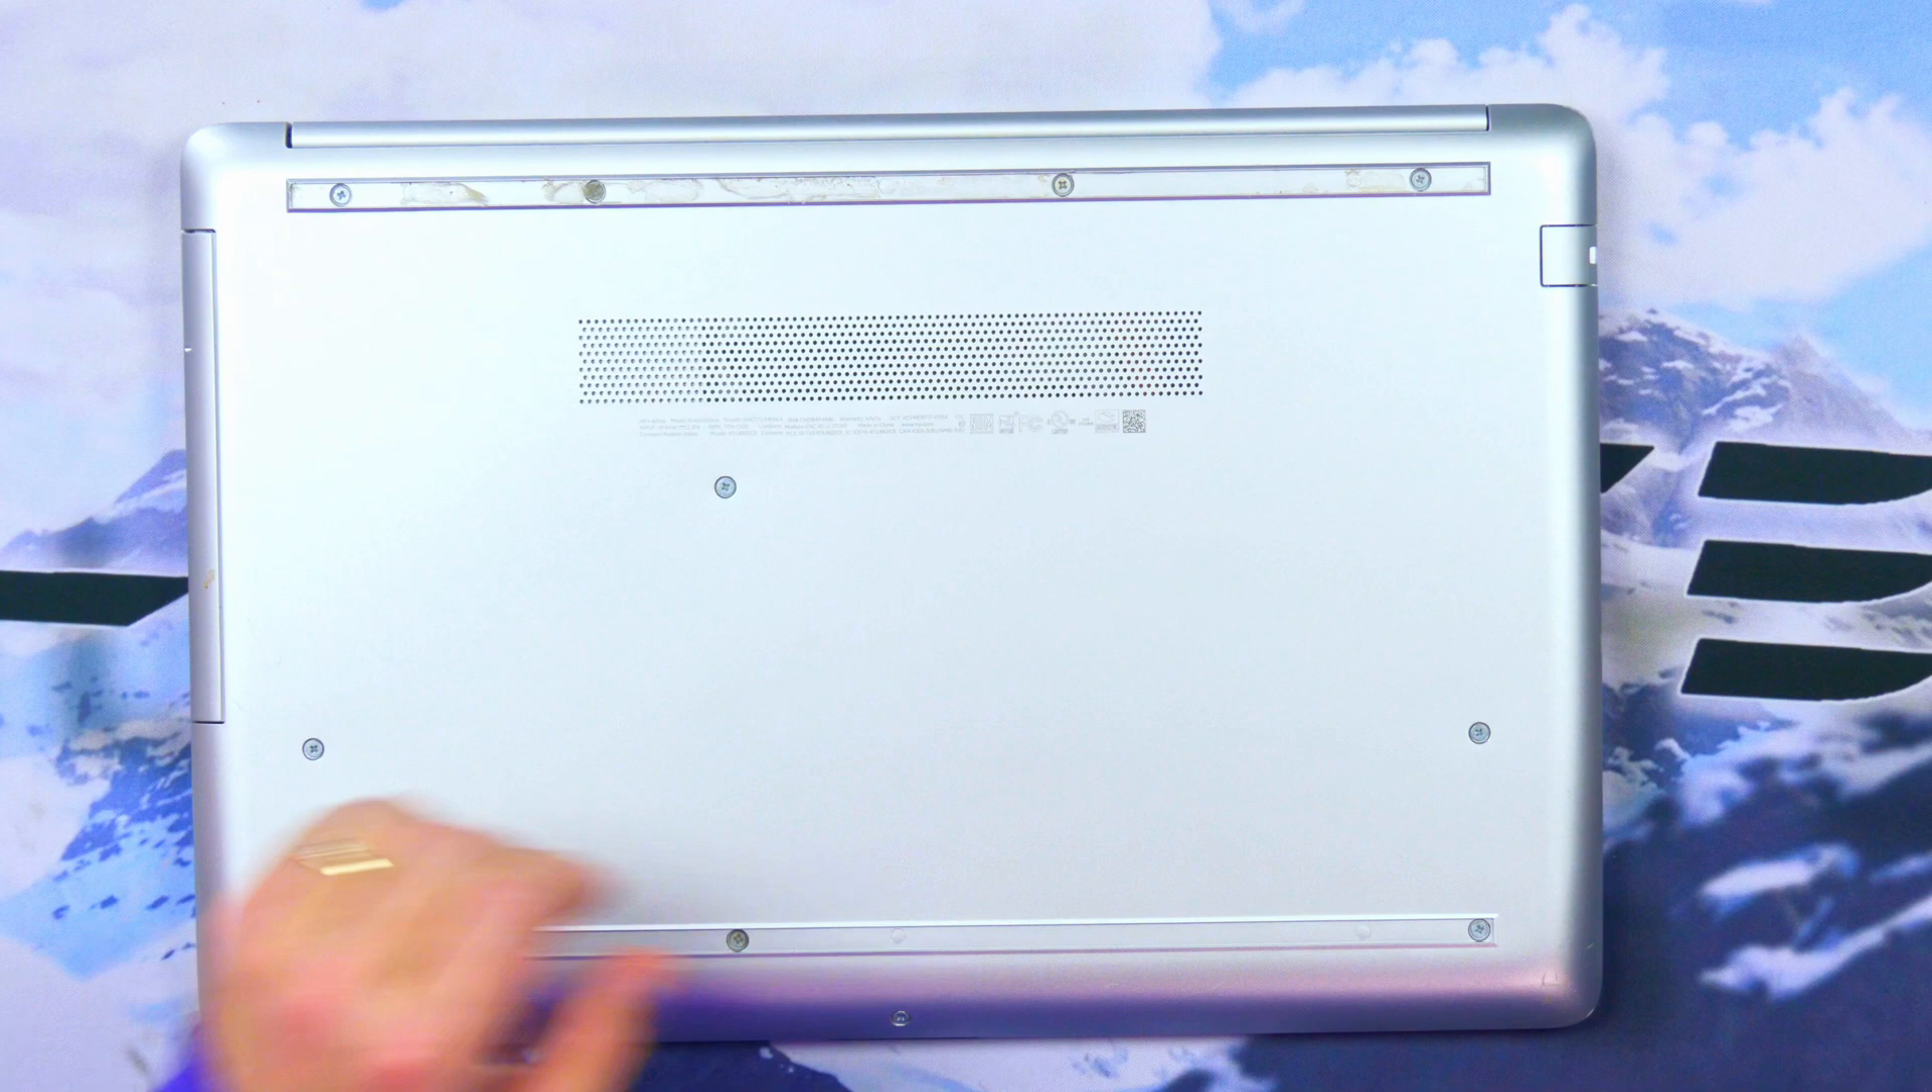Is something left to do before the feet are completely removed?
No.